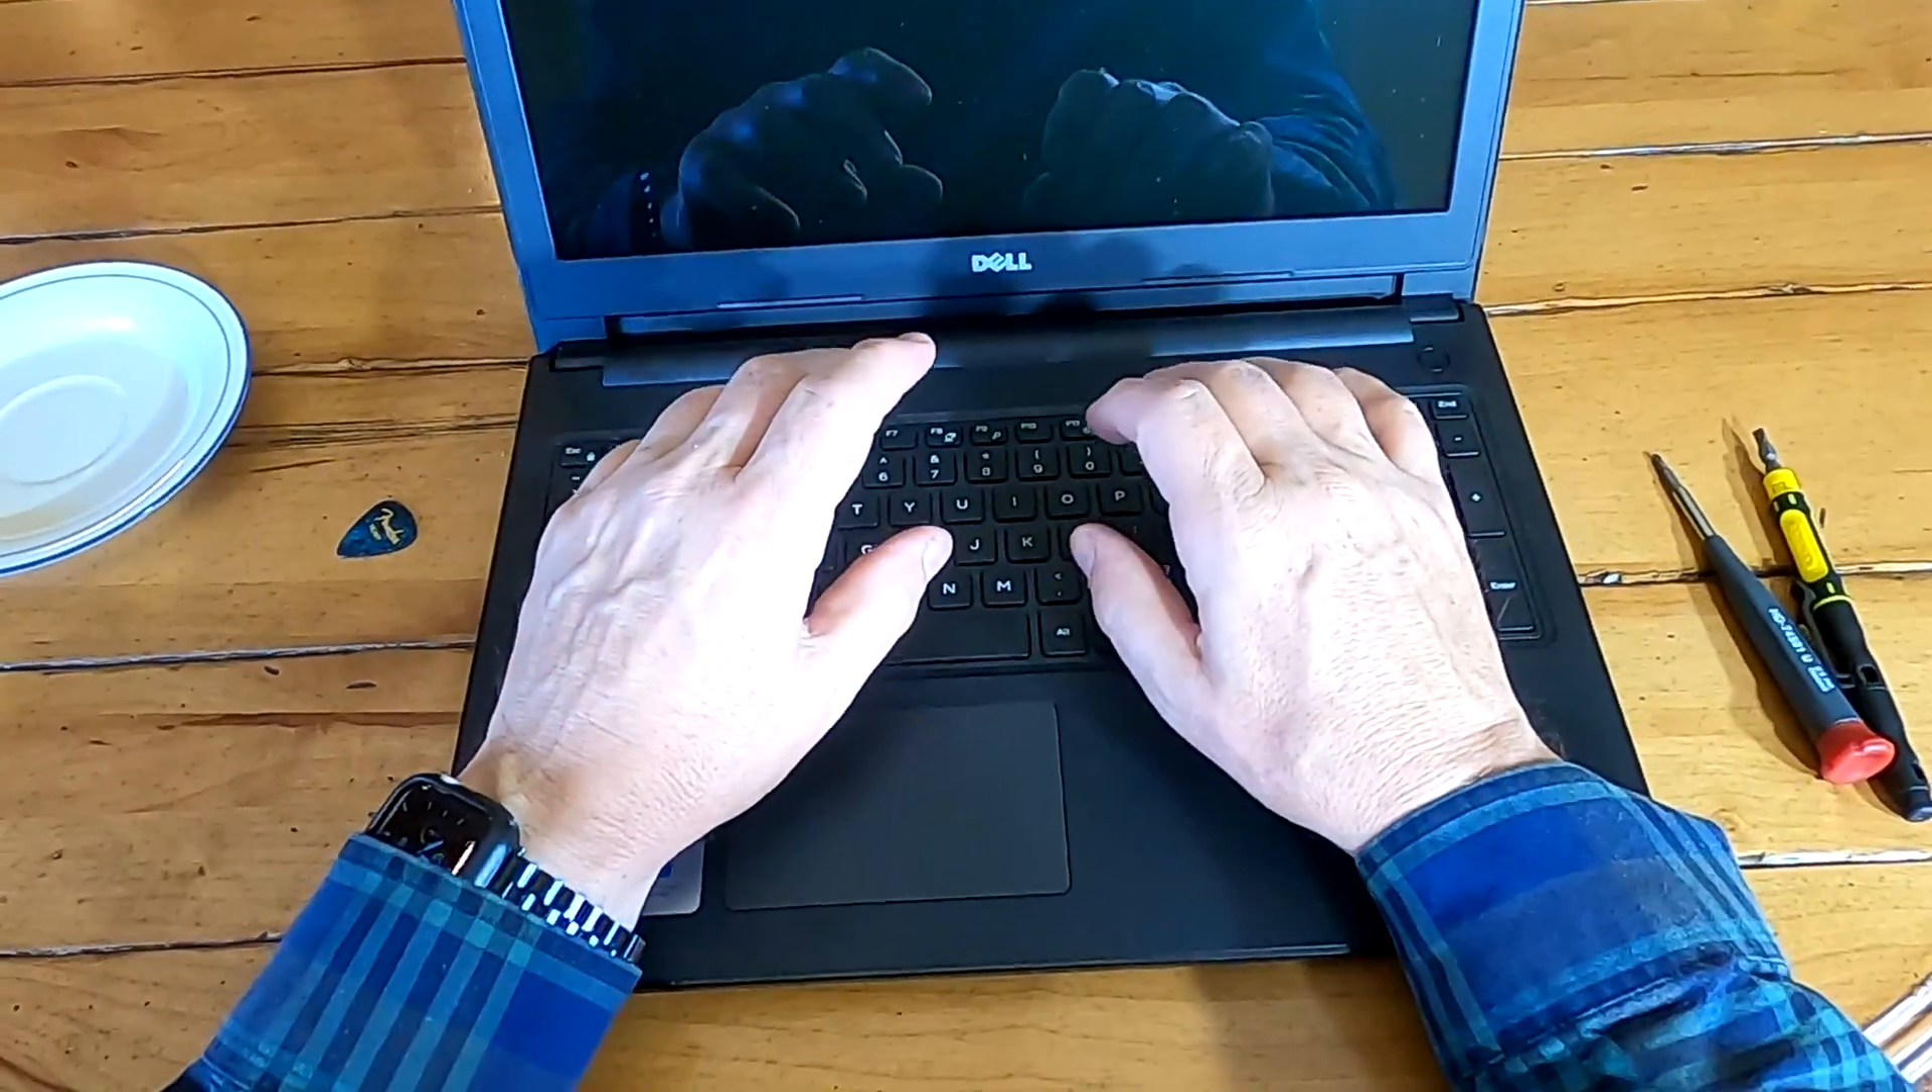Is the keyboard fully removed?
No.